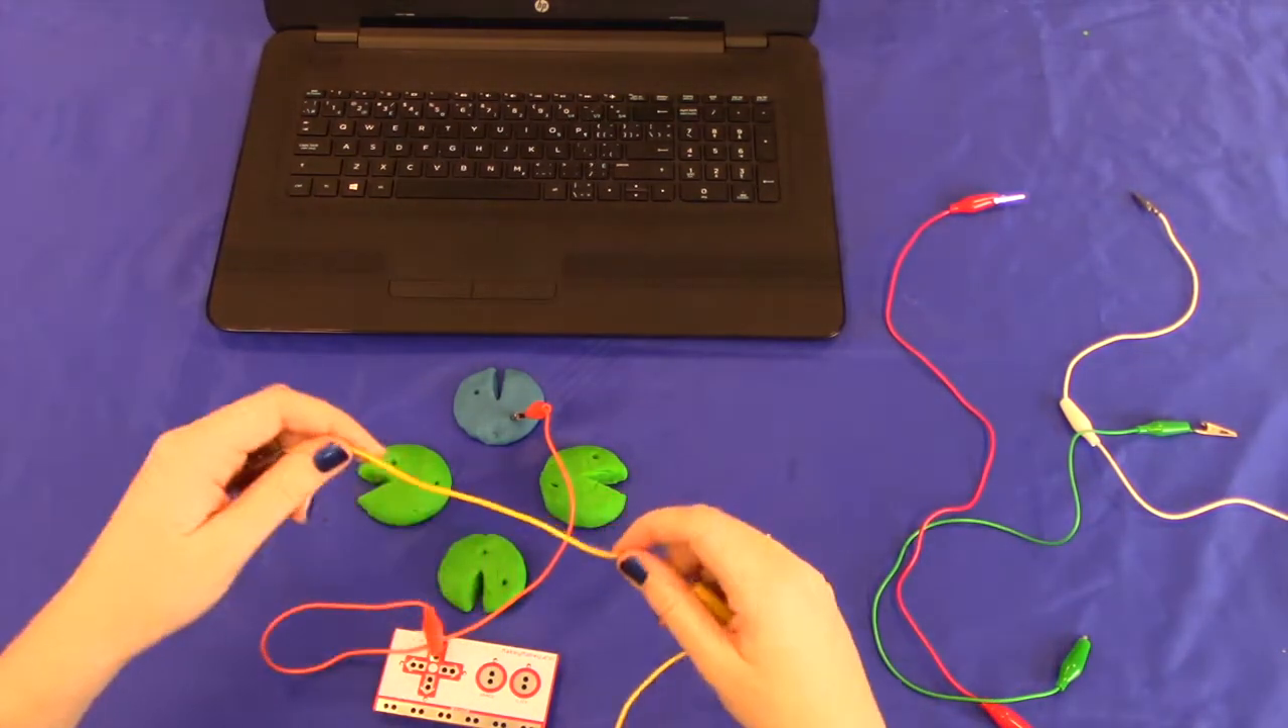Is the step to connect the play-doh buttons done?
No.